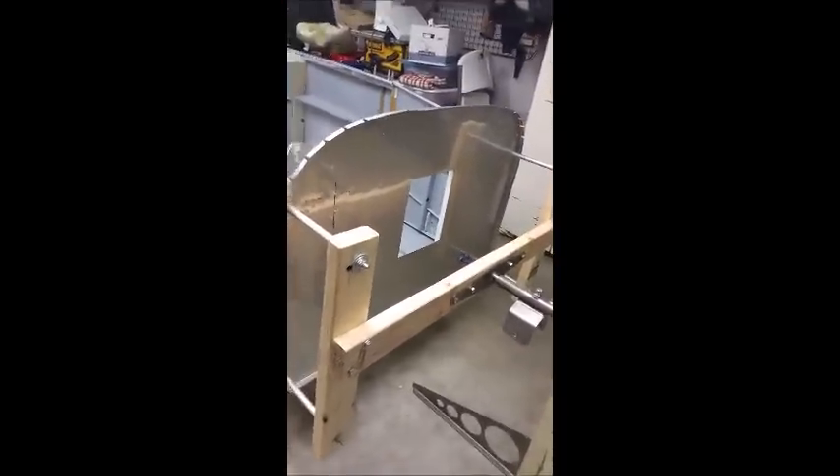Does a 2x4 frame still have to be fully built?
No.